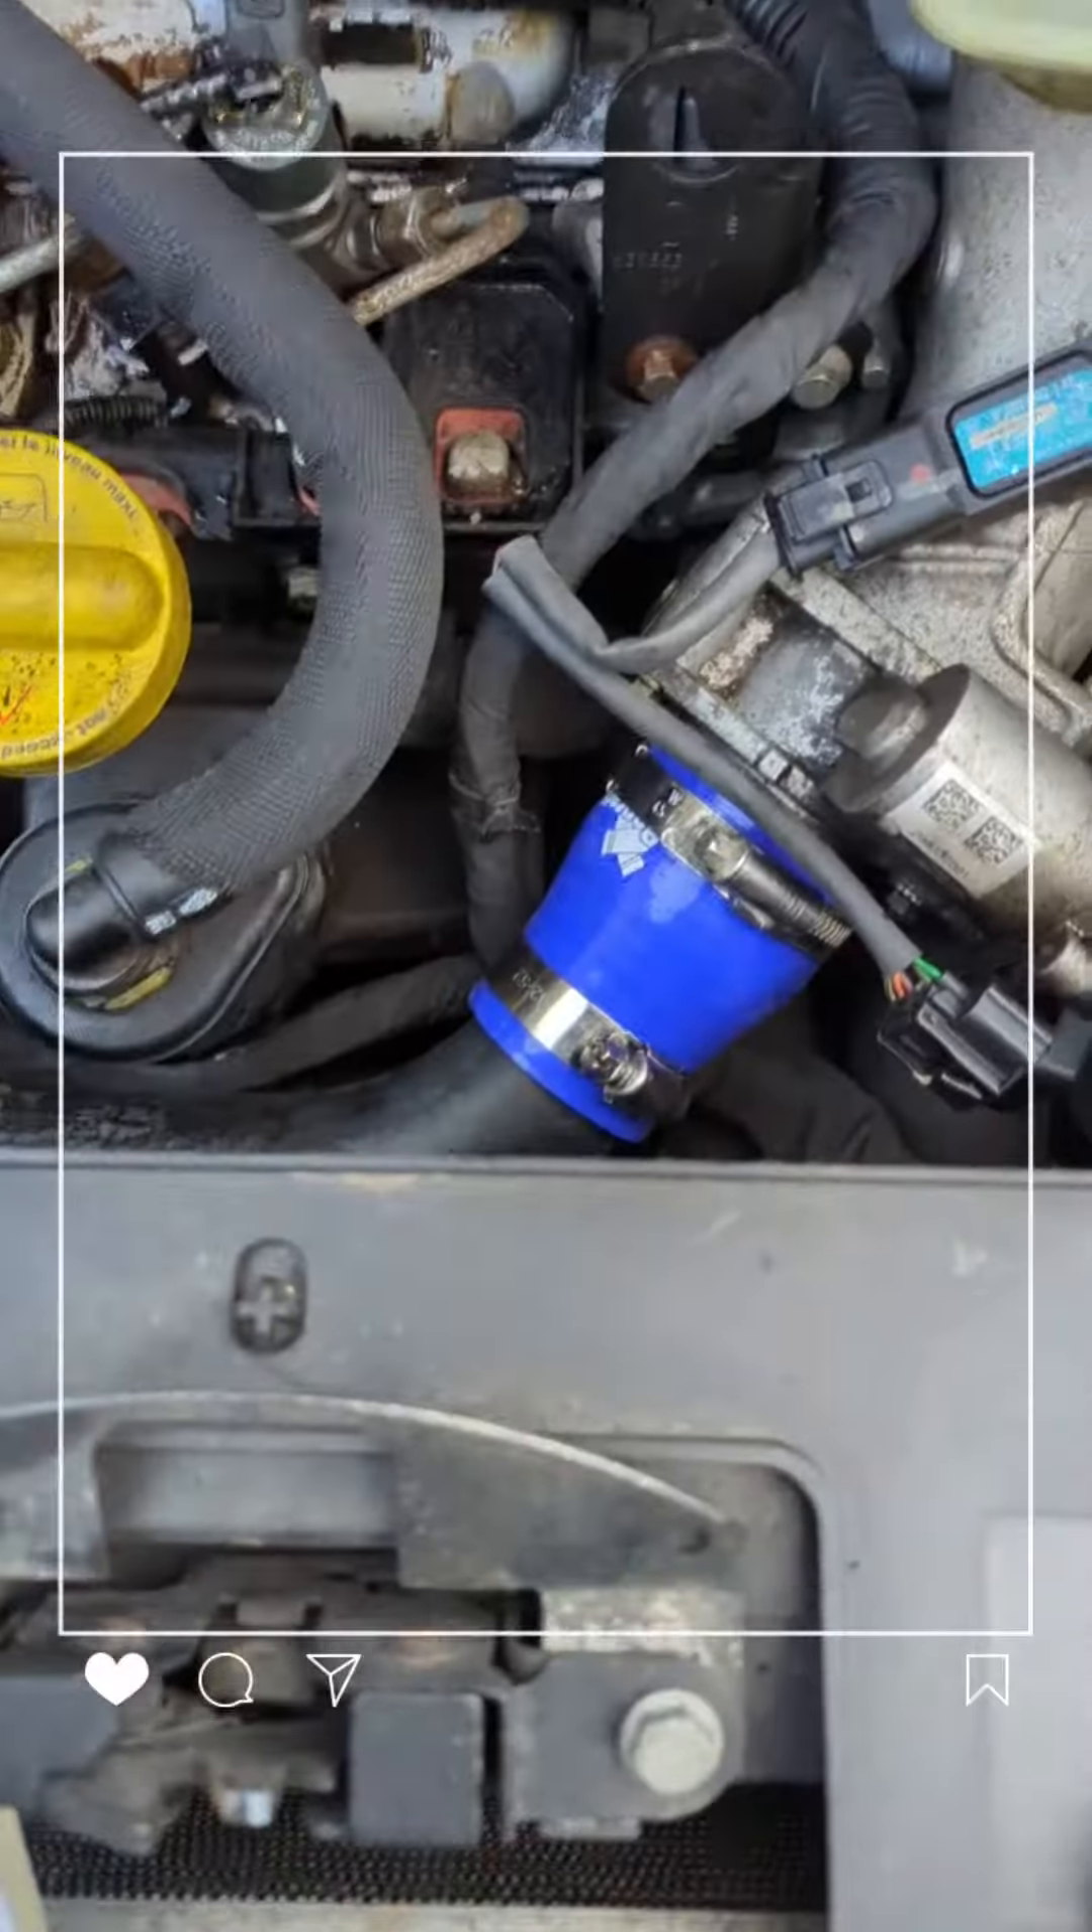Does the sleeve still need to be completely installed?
No.